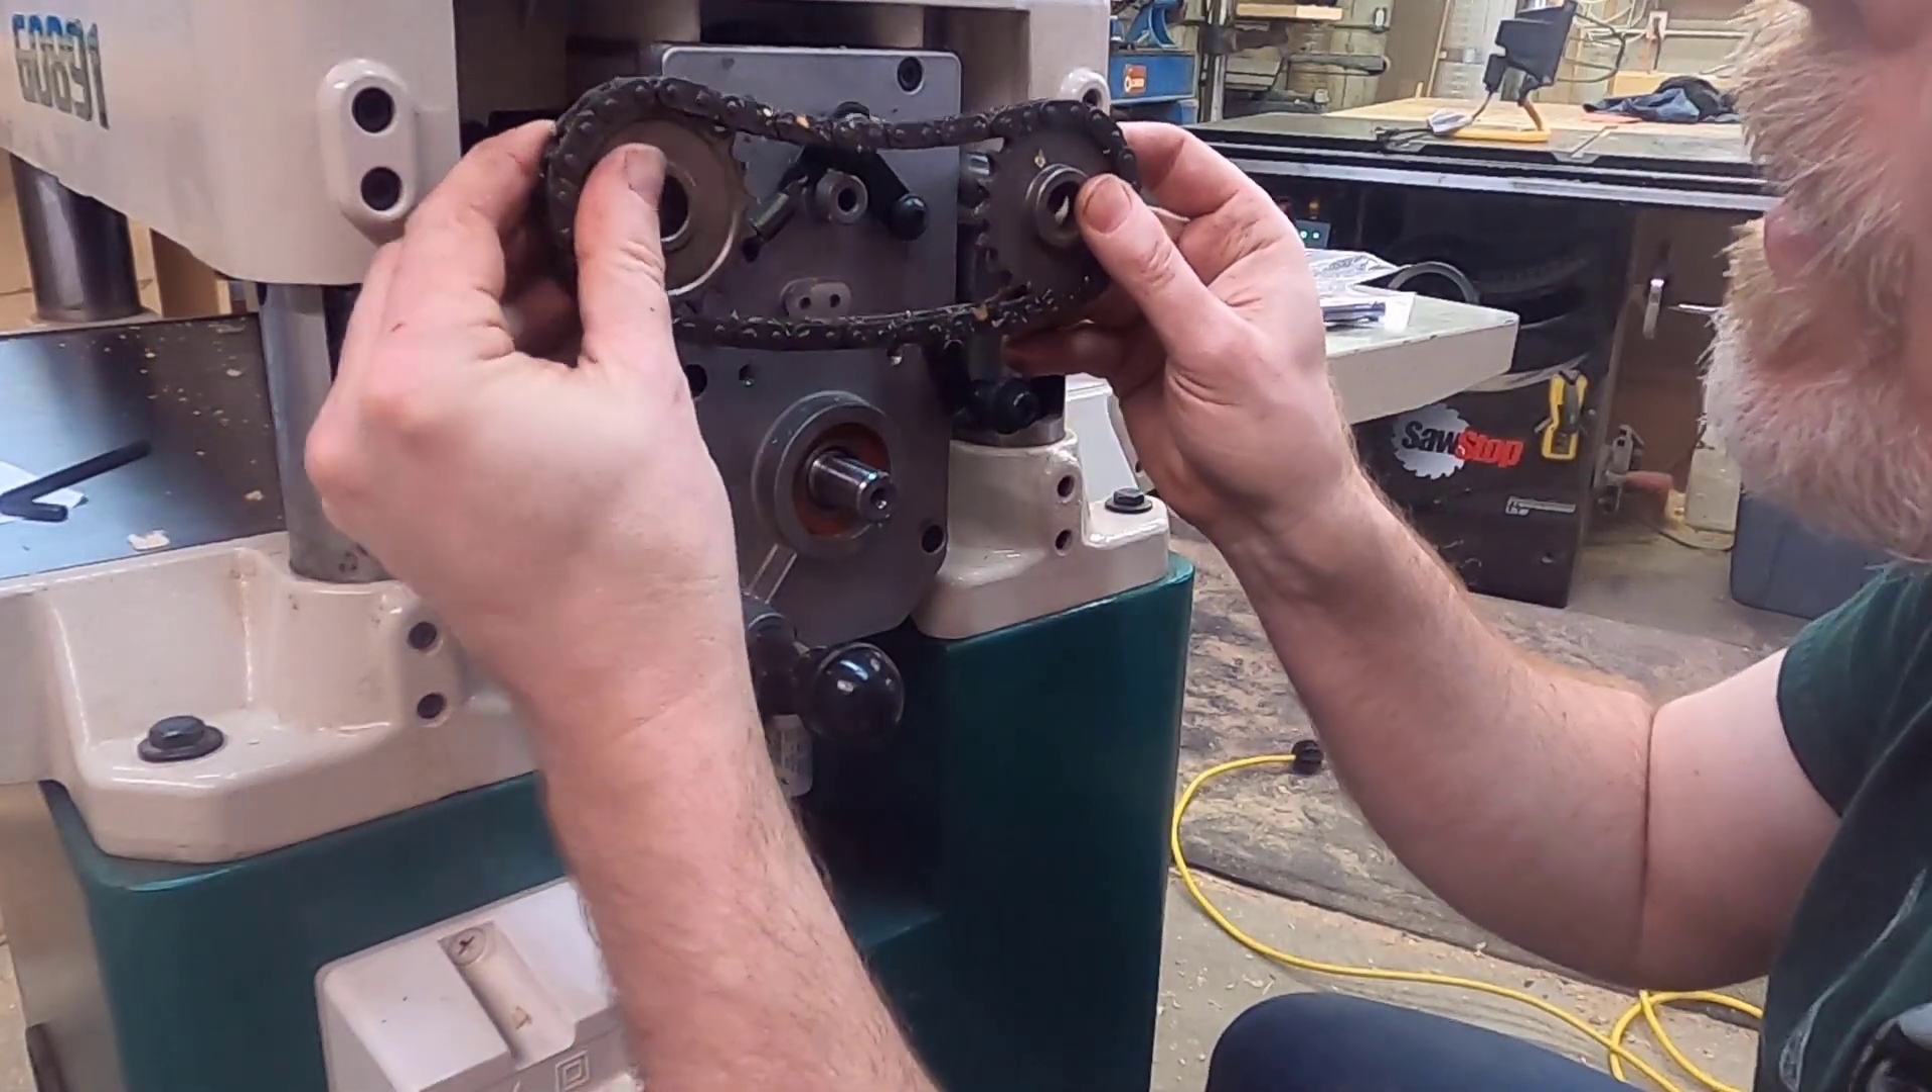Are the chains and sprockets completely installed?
No.